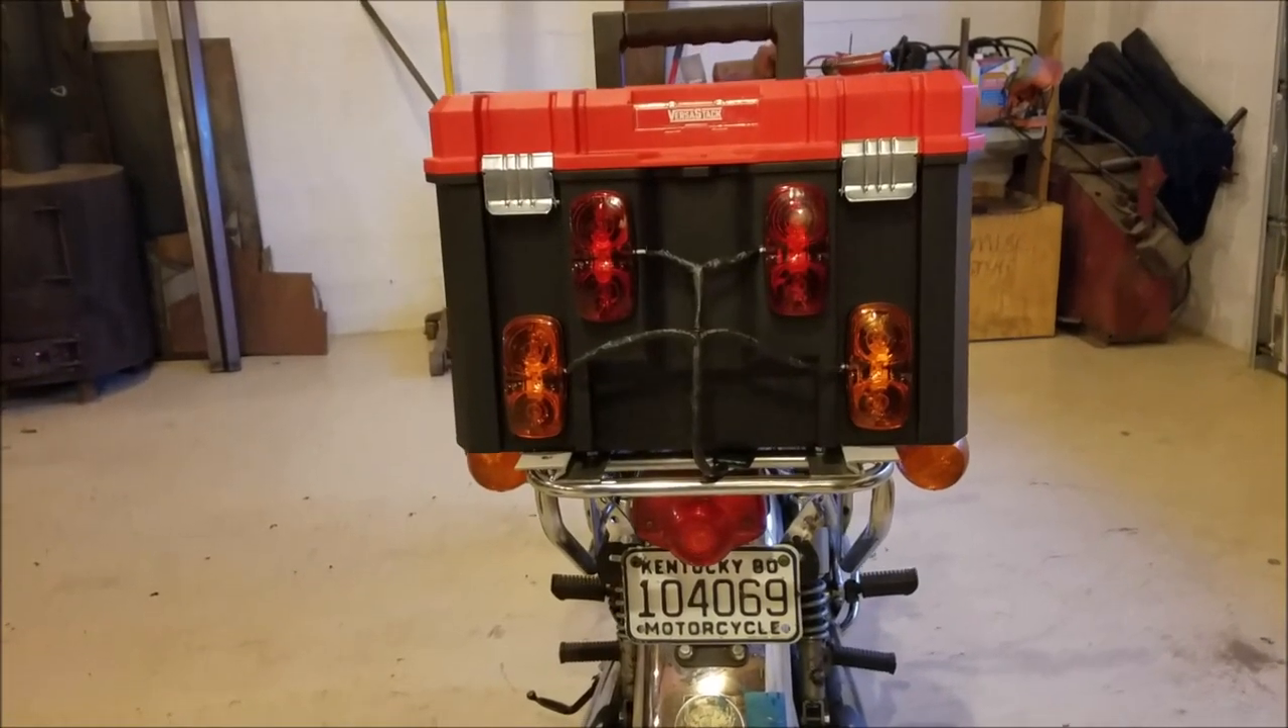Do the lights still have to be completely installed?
No.